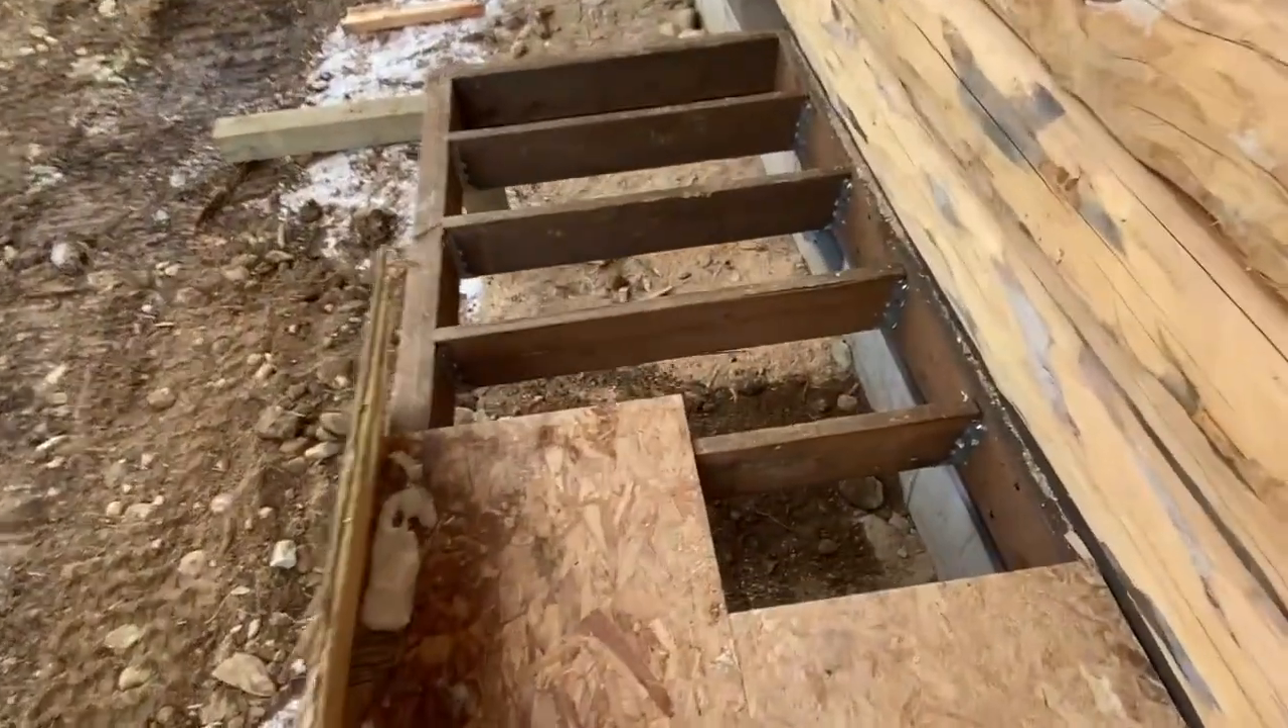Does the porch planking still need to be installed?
Yes.